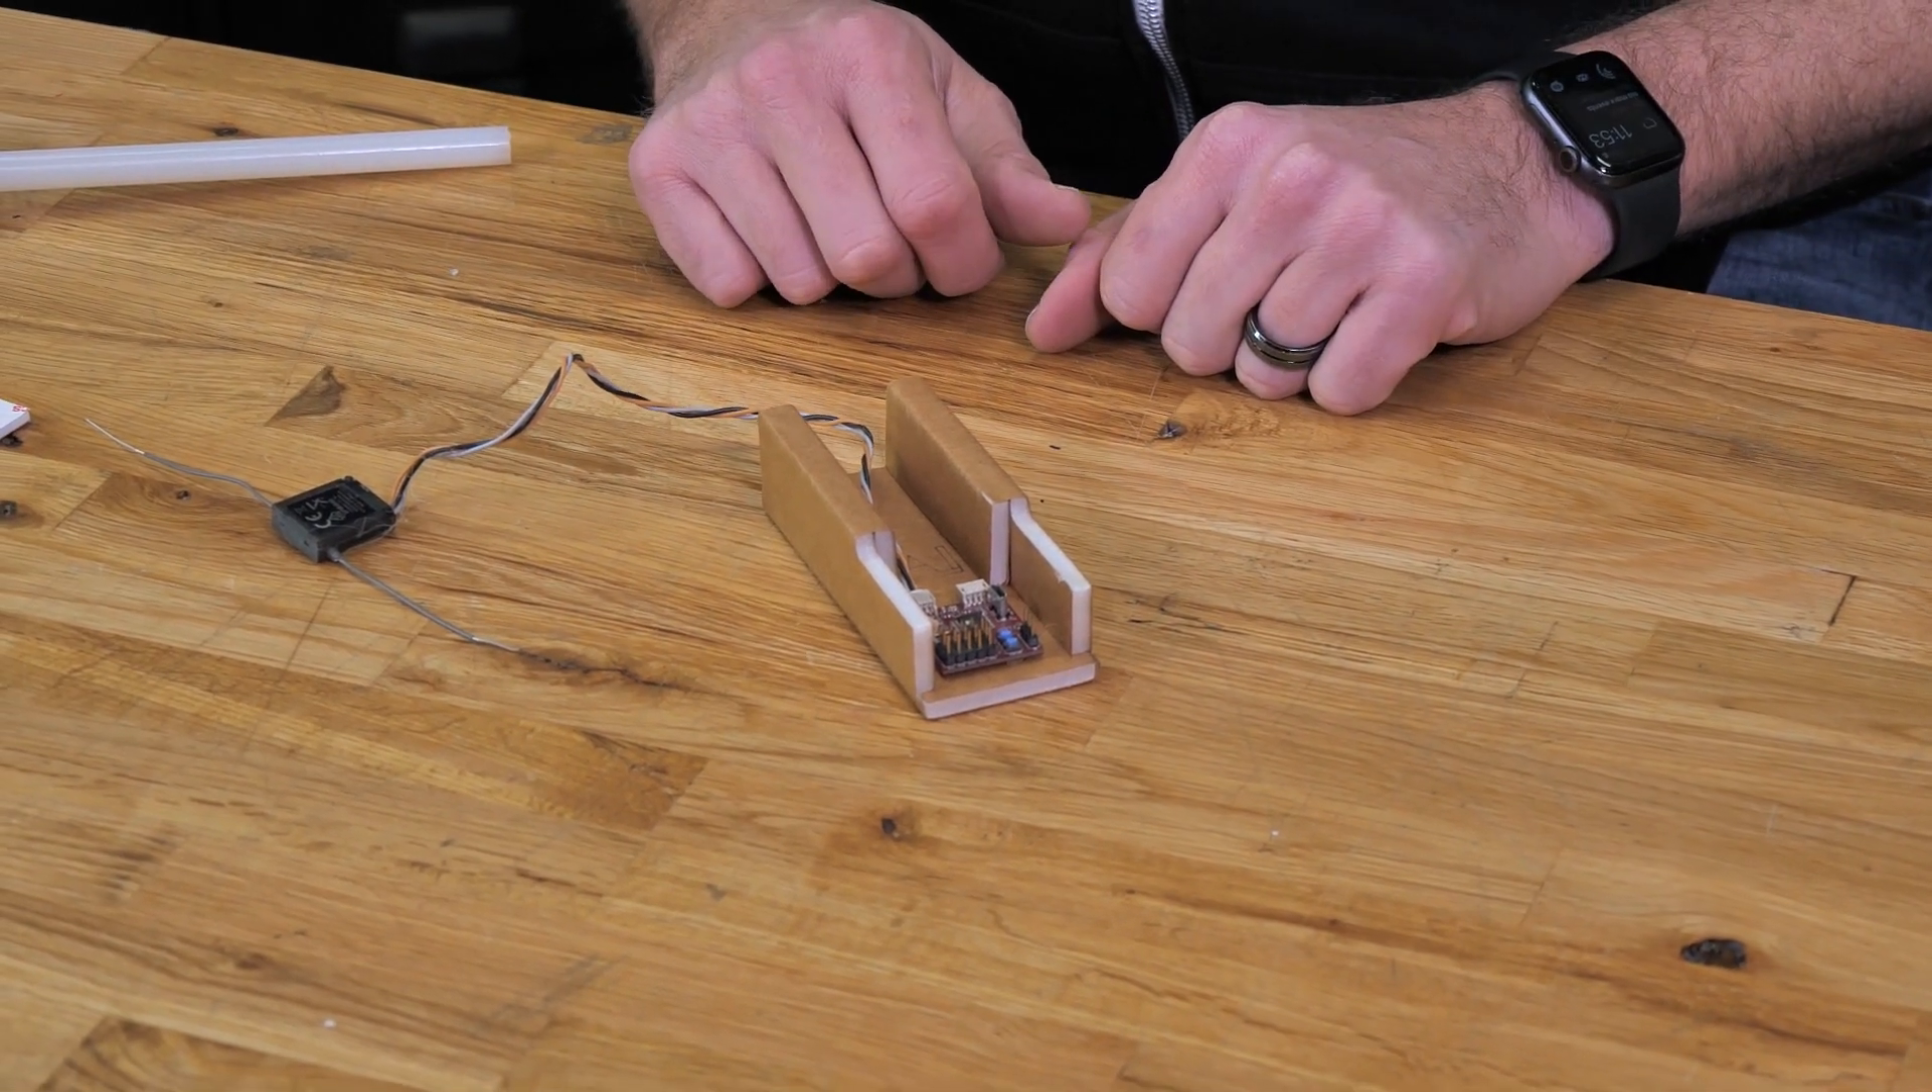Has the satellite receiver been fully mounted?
No.